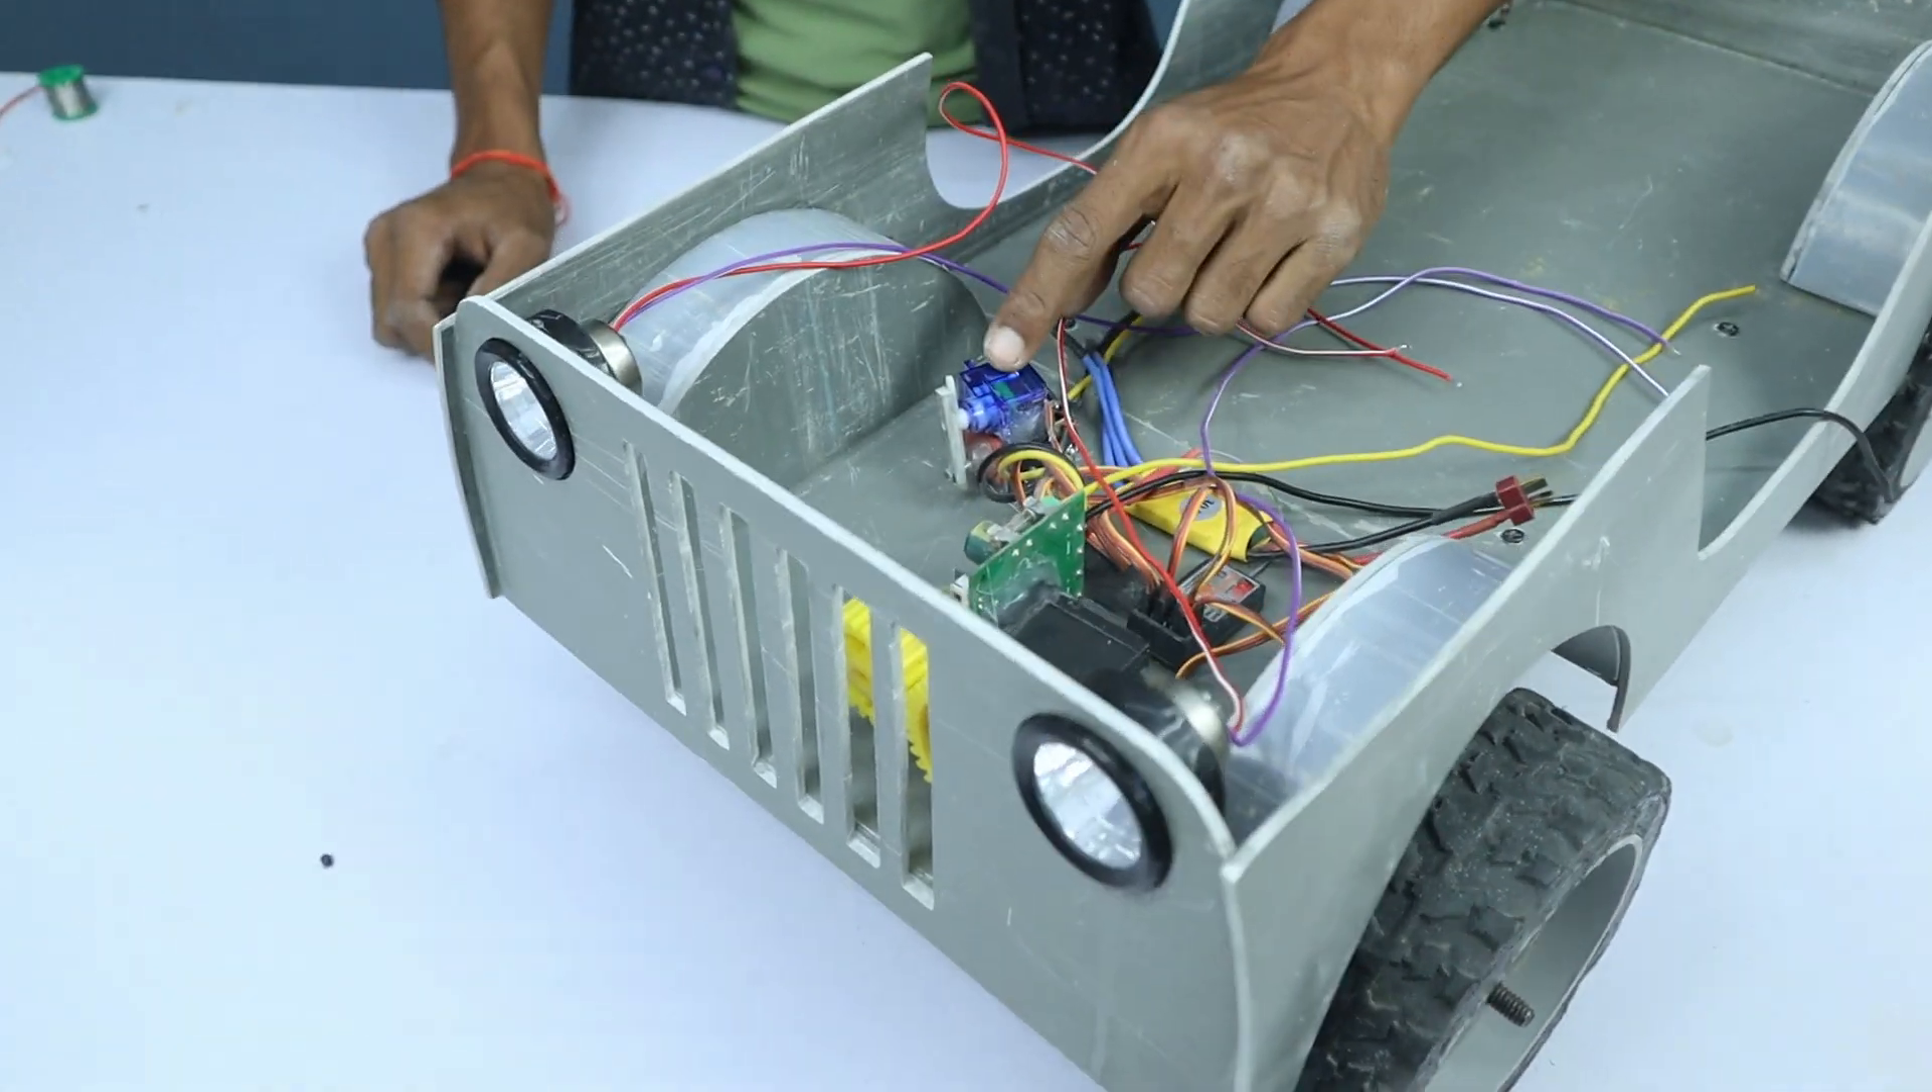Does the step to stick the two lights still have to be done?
No.